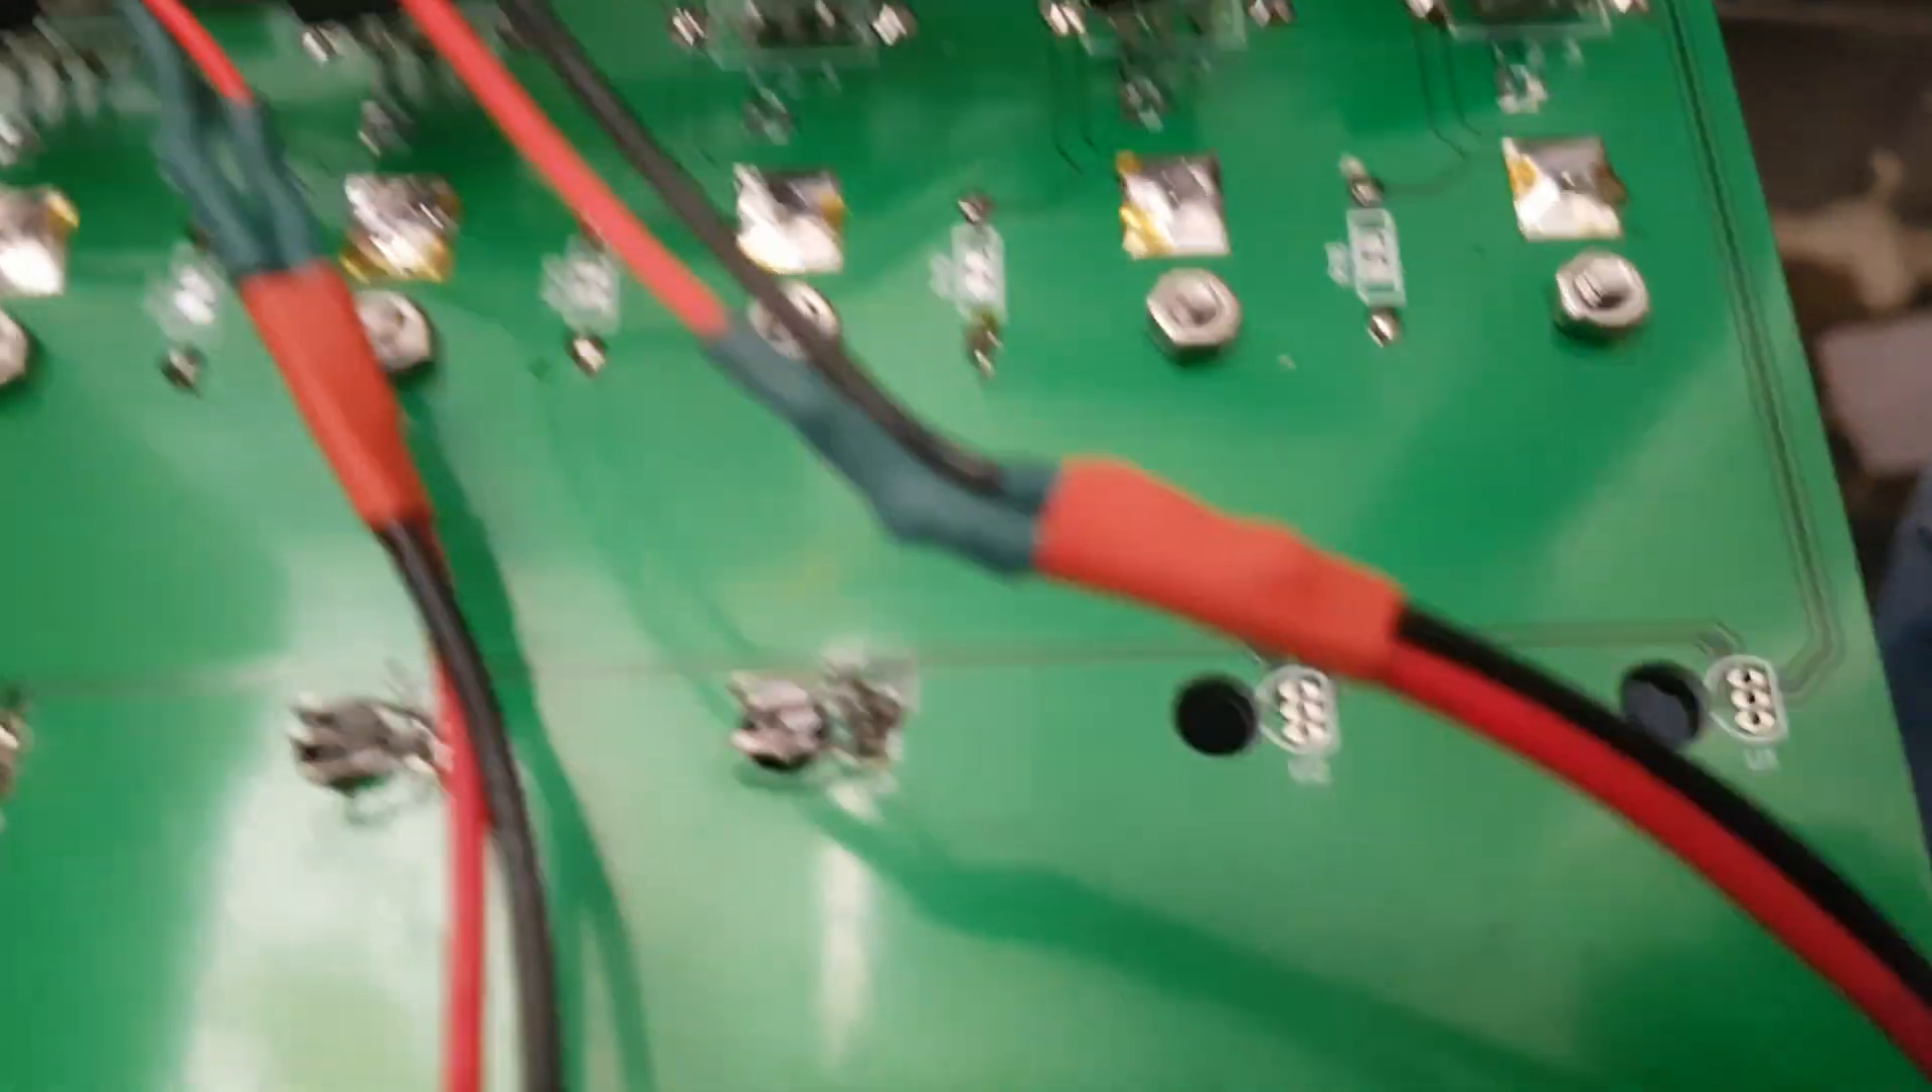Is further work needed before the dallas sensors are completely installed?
Yes.